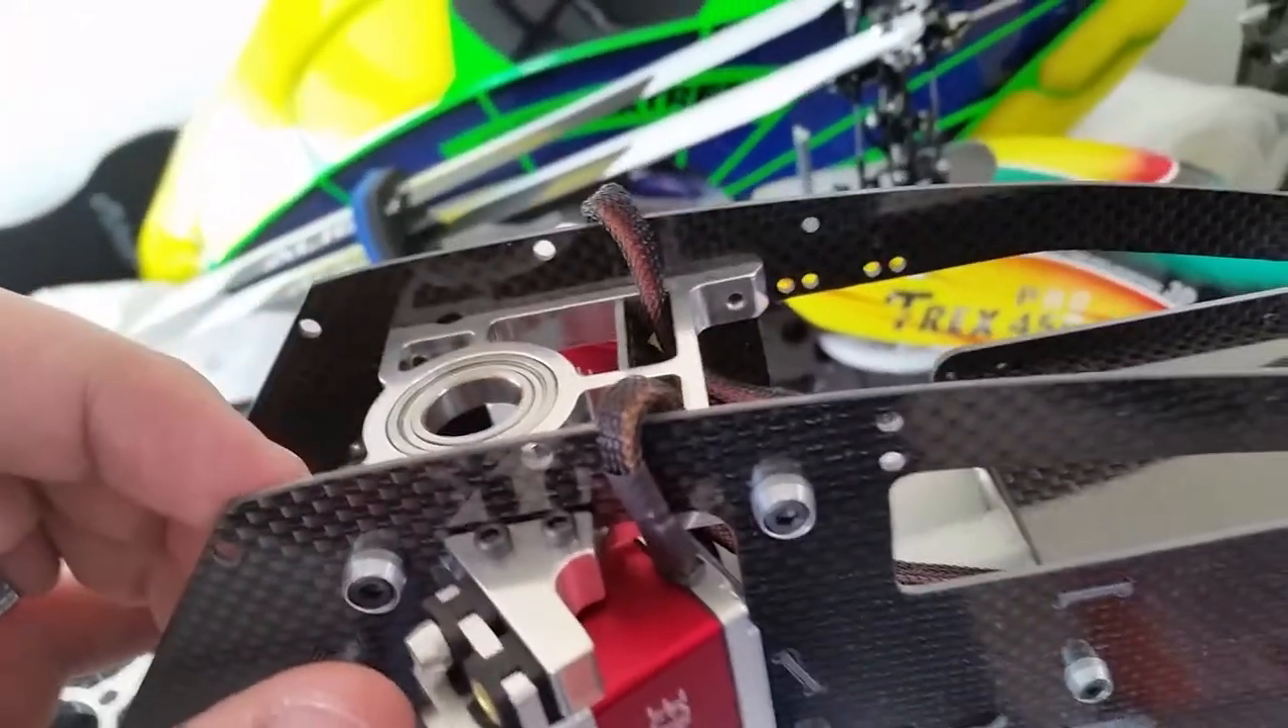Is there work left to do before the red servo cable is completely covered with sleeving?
No.